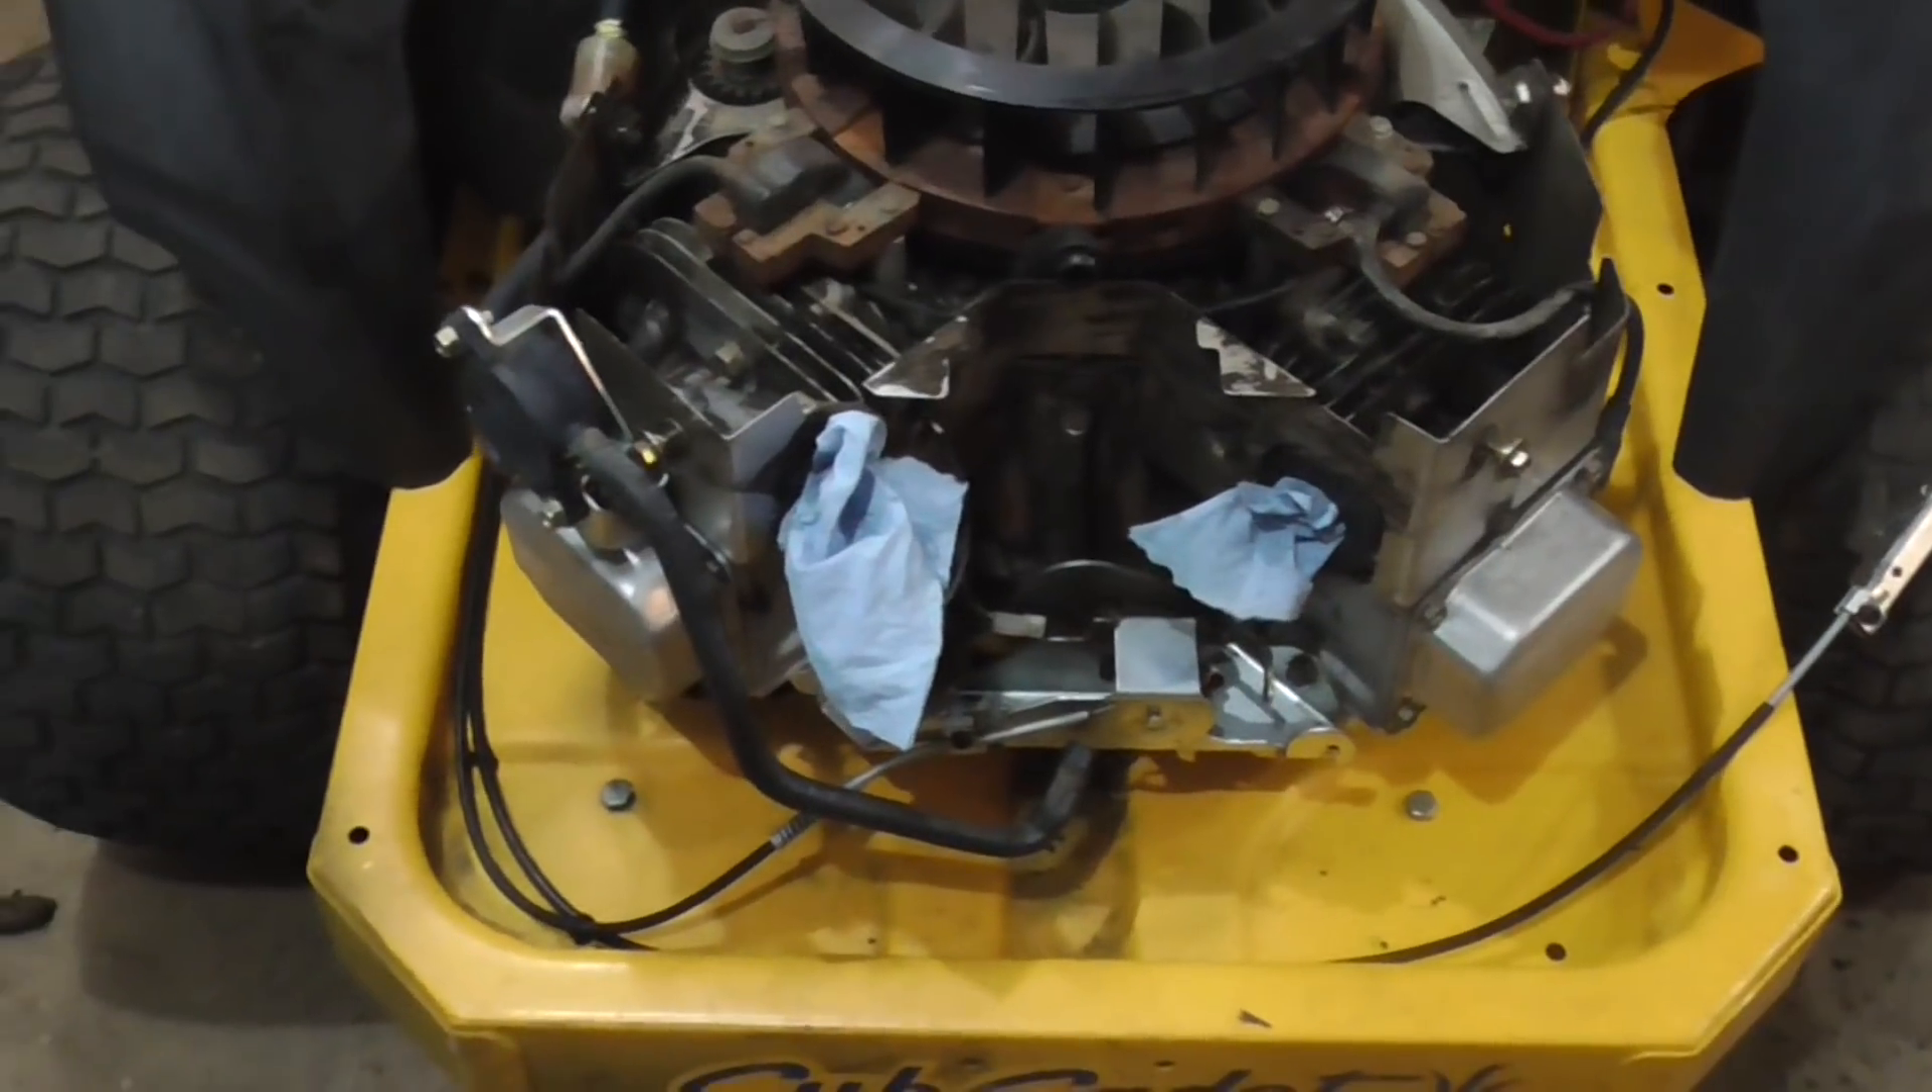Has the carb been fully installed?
No.